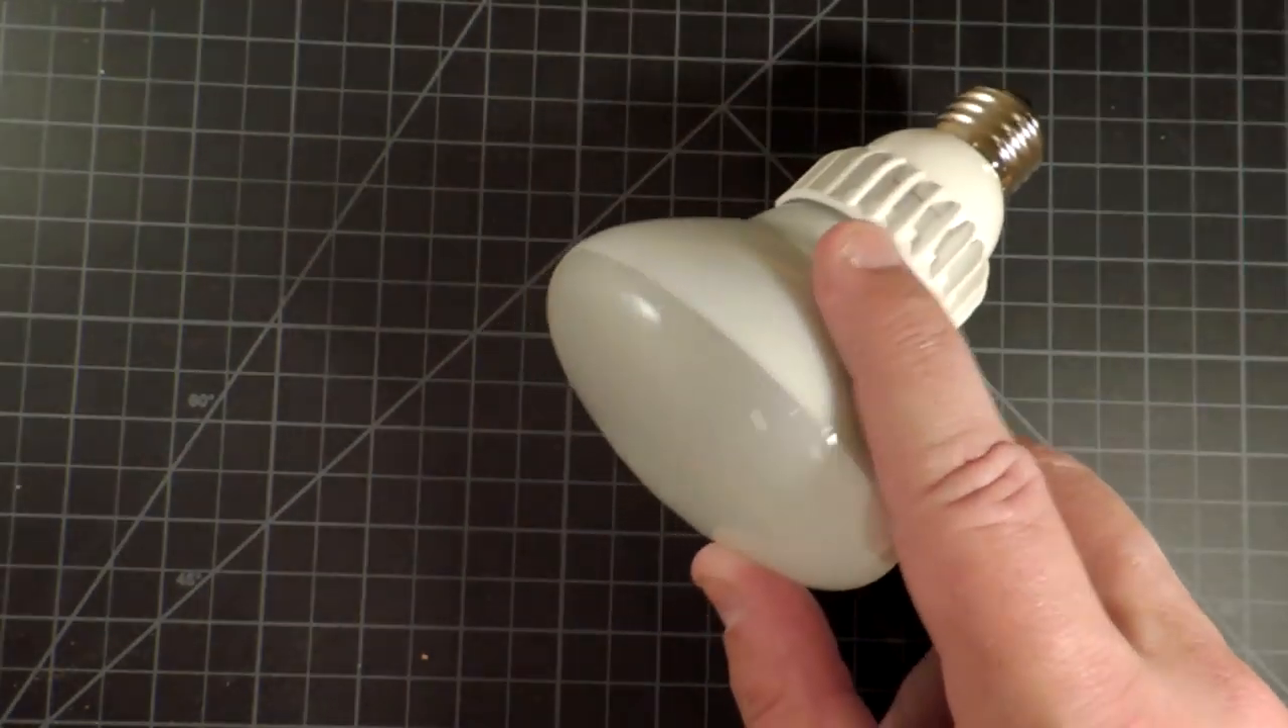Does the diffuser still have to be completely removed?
Yes.